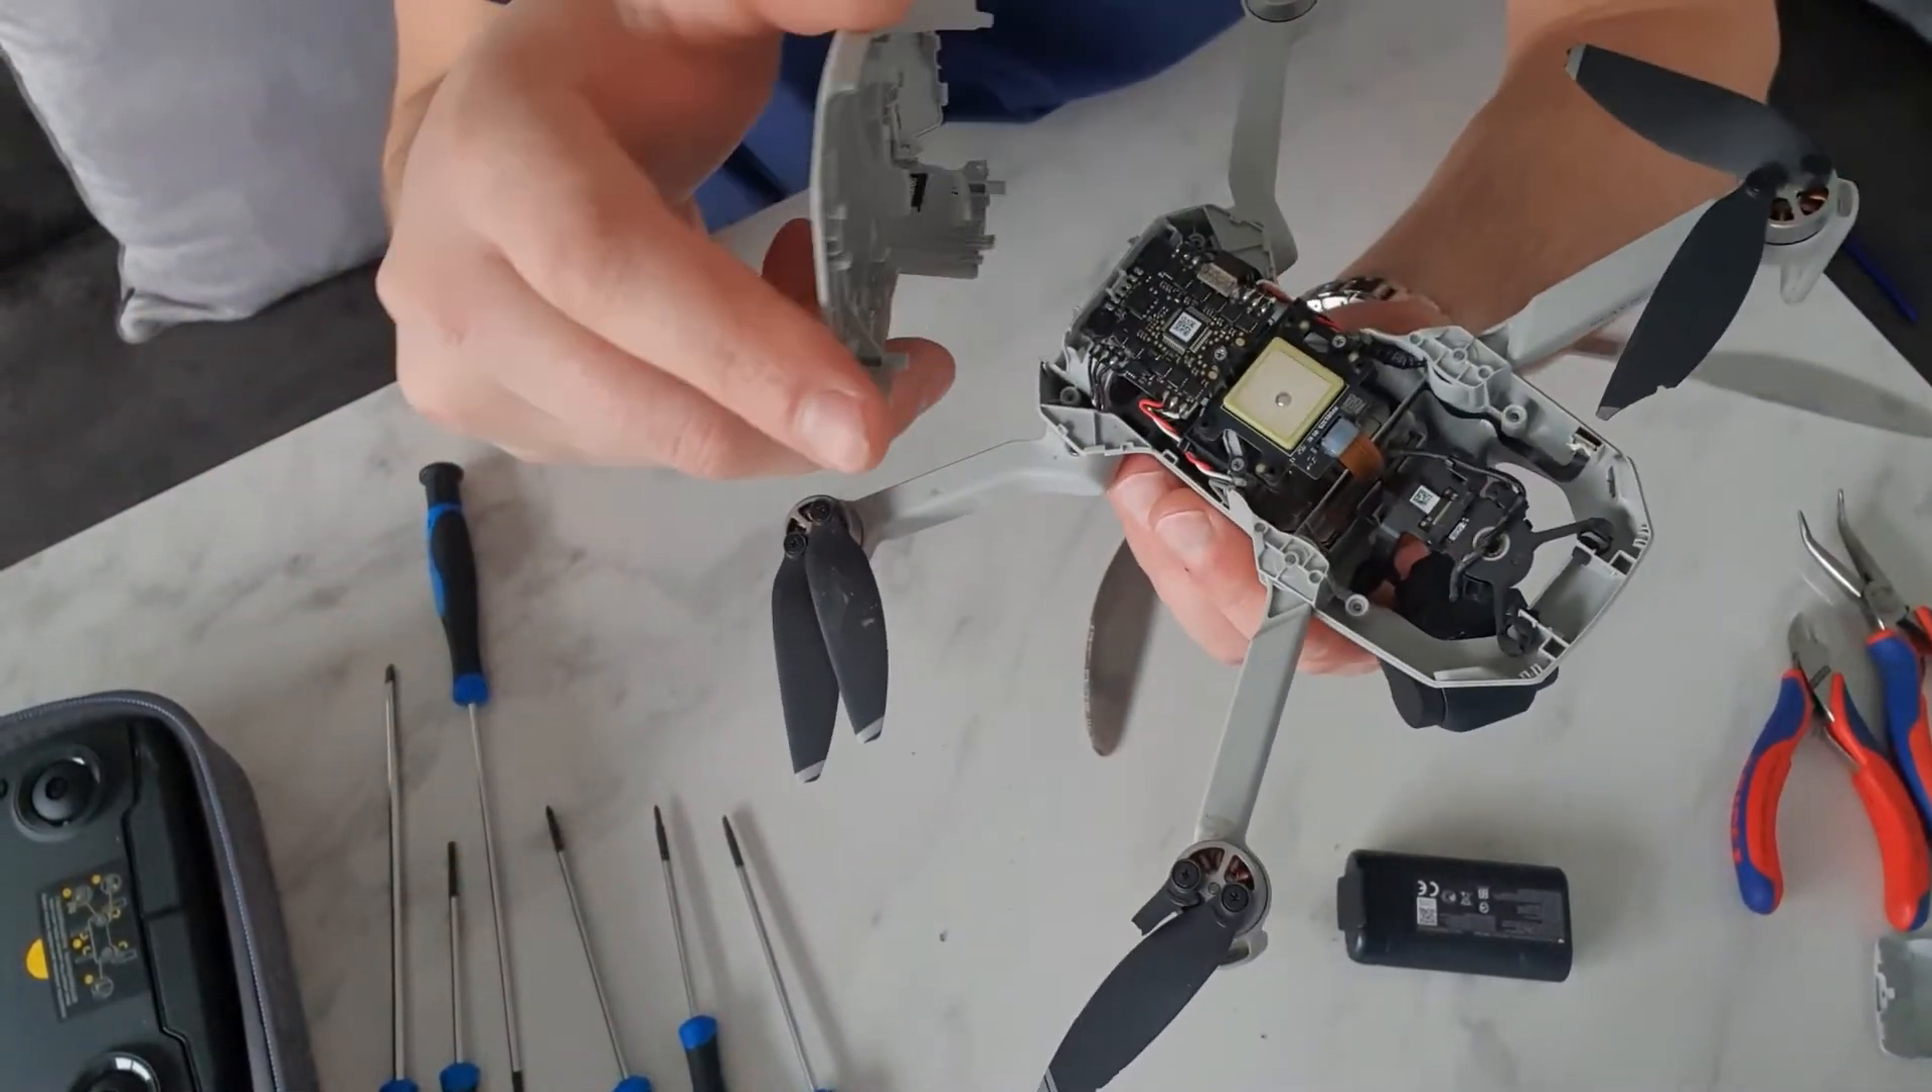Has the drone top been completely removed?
Yes.